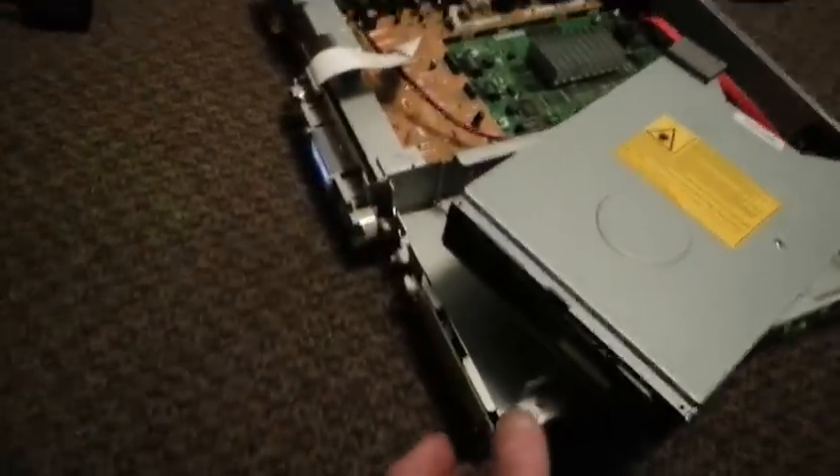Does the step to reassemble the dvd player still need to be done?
Yes.